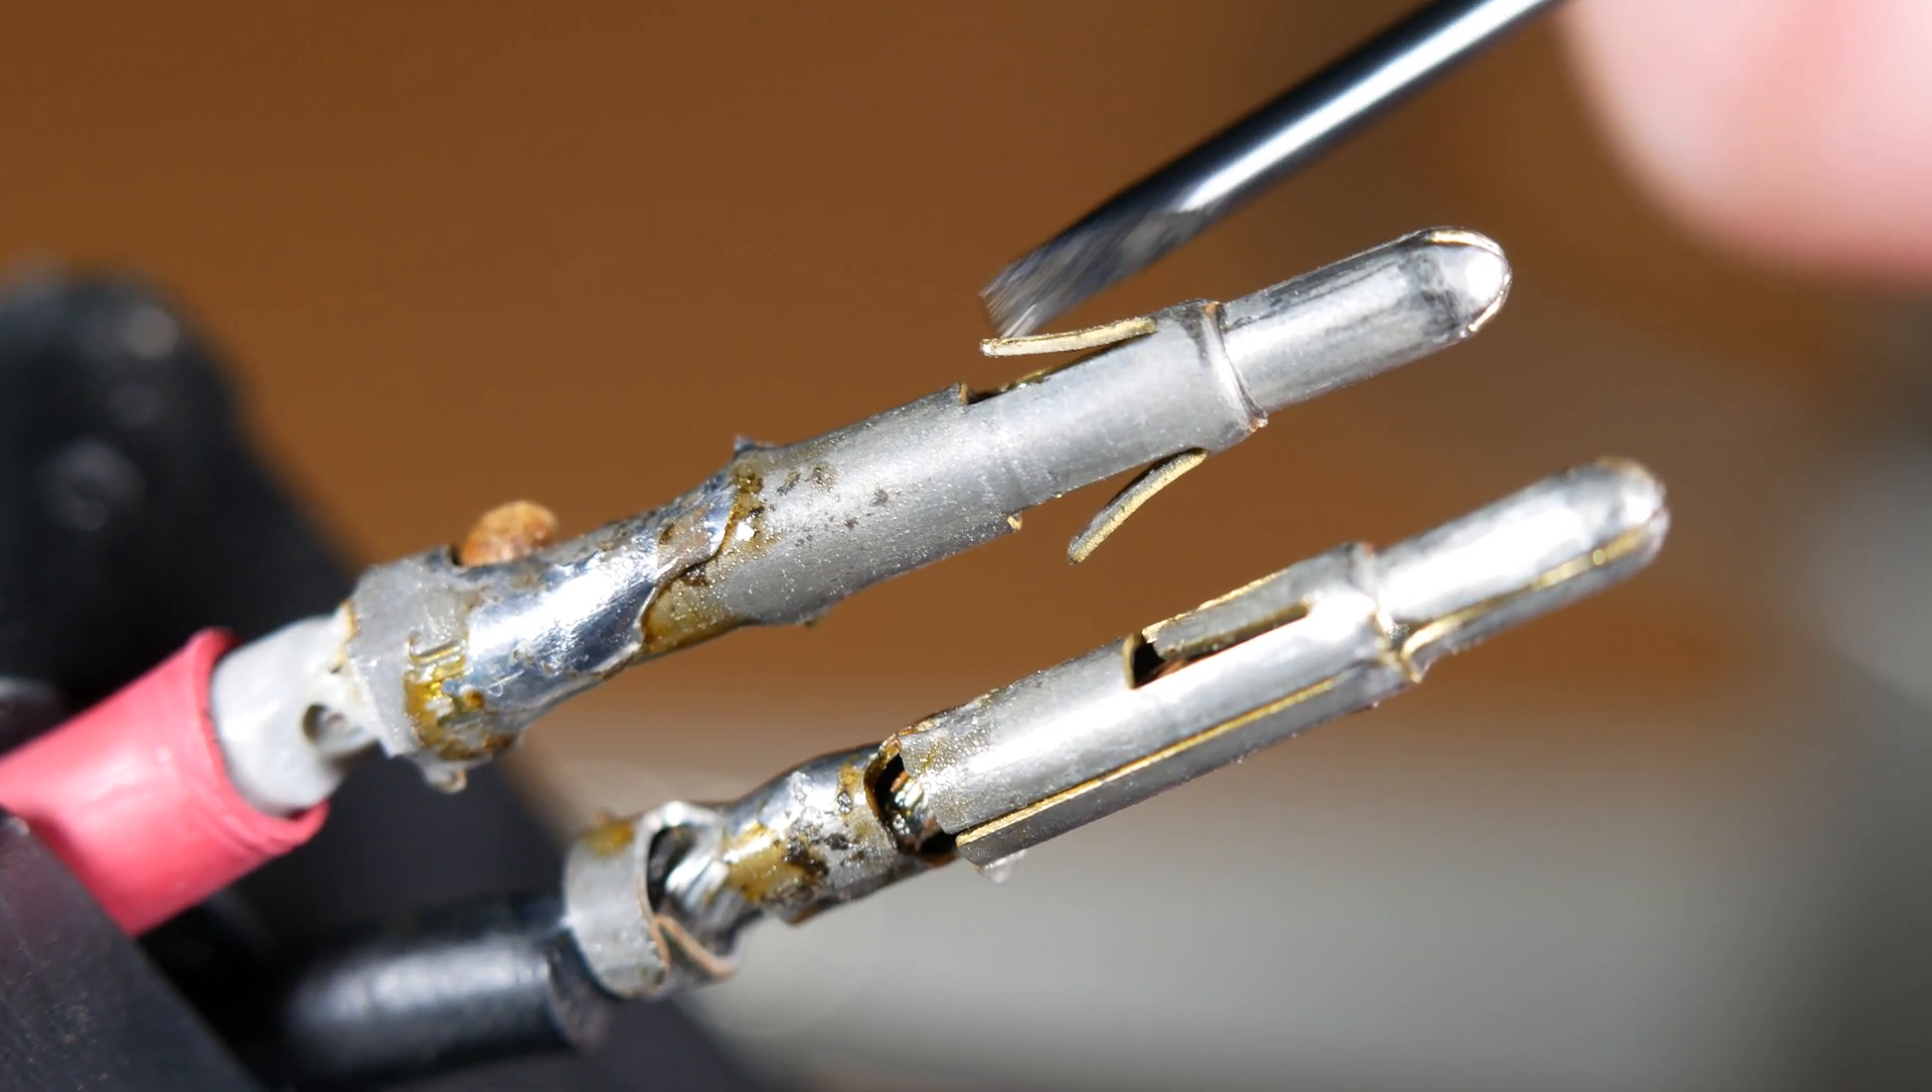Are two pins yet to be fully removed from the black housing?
No.